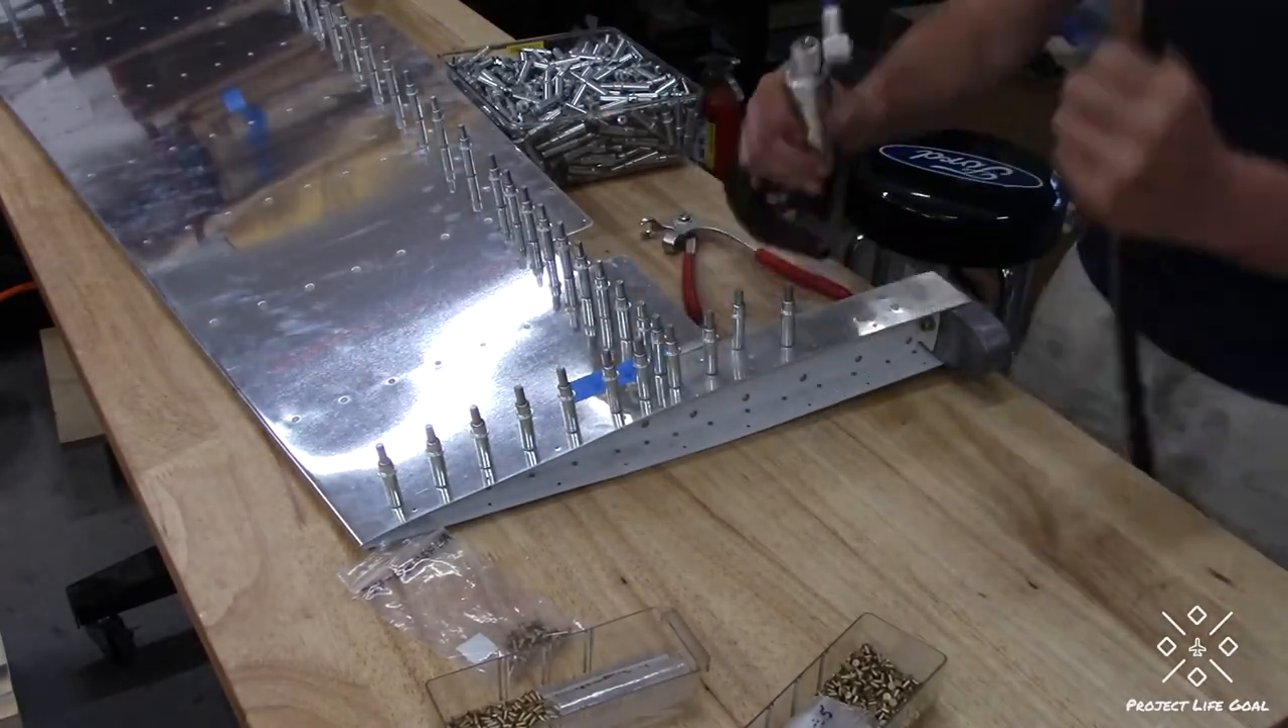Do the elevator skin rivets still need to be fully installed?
Yes.